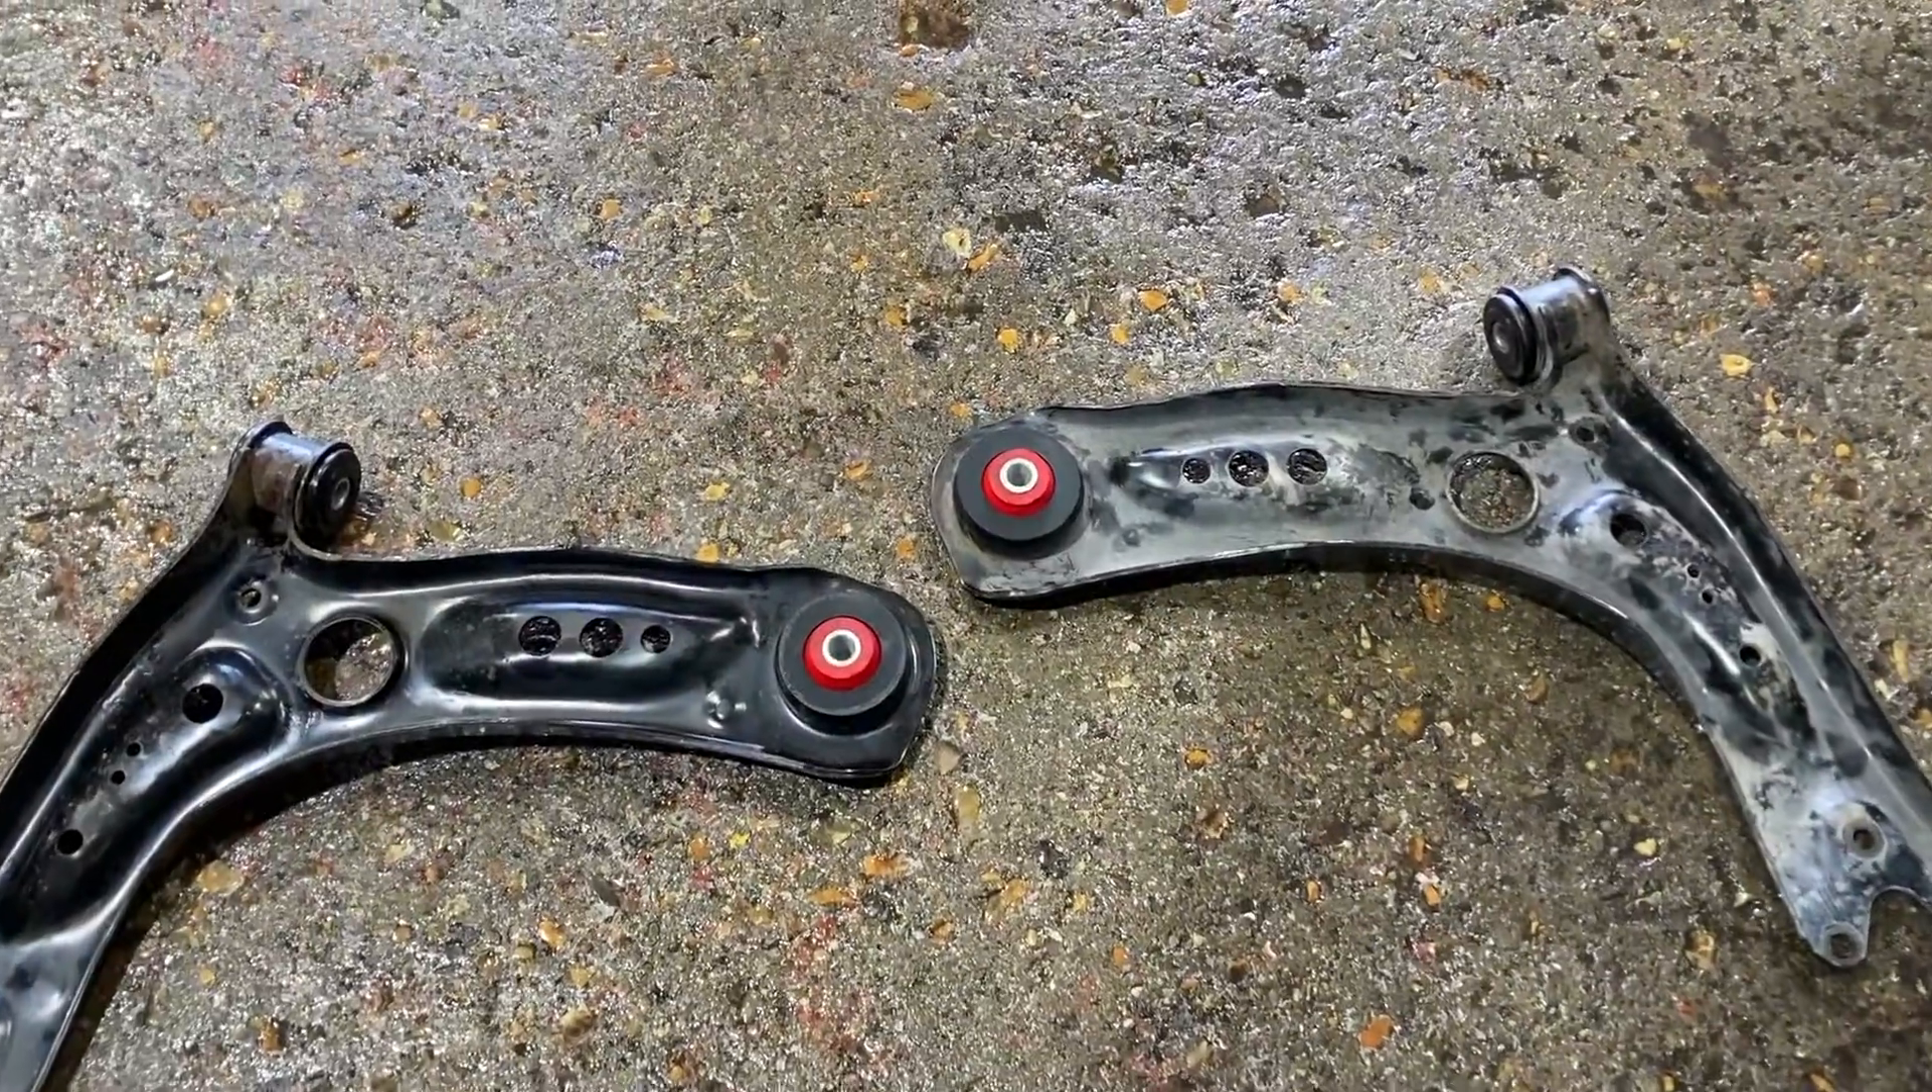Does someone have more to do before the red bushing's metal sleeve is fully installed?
No.